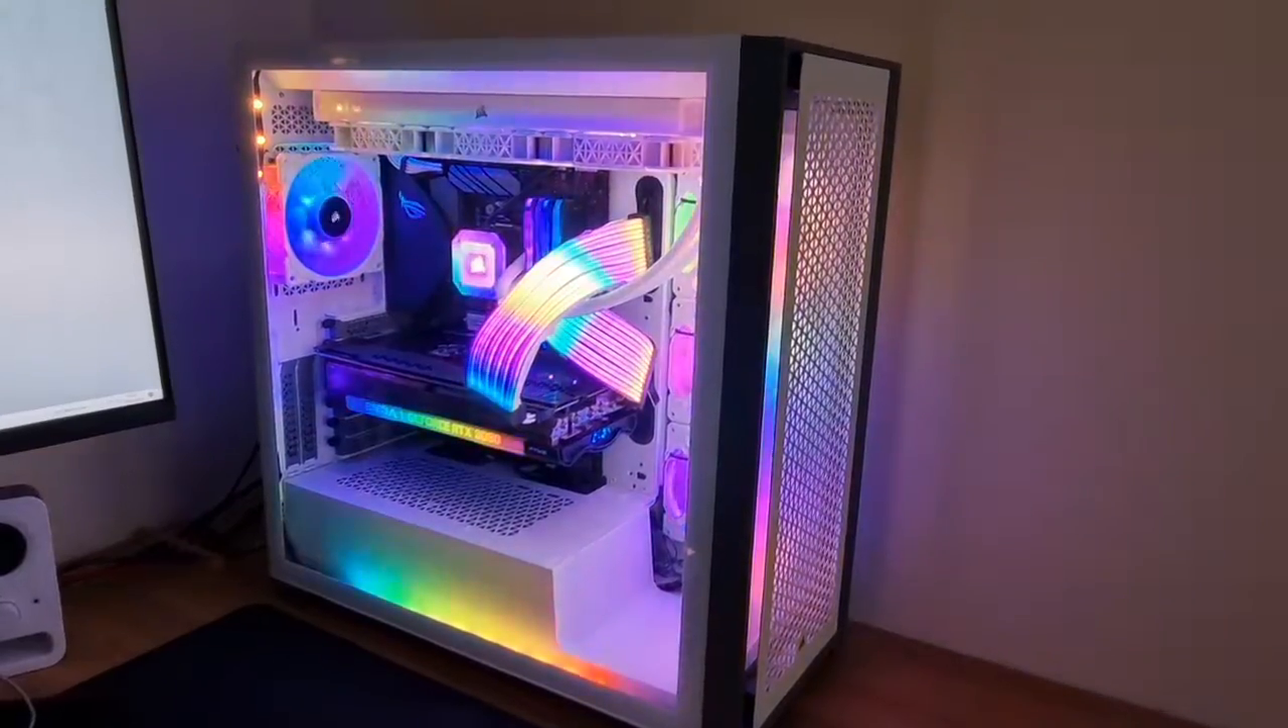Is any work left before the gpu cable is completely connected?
No.